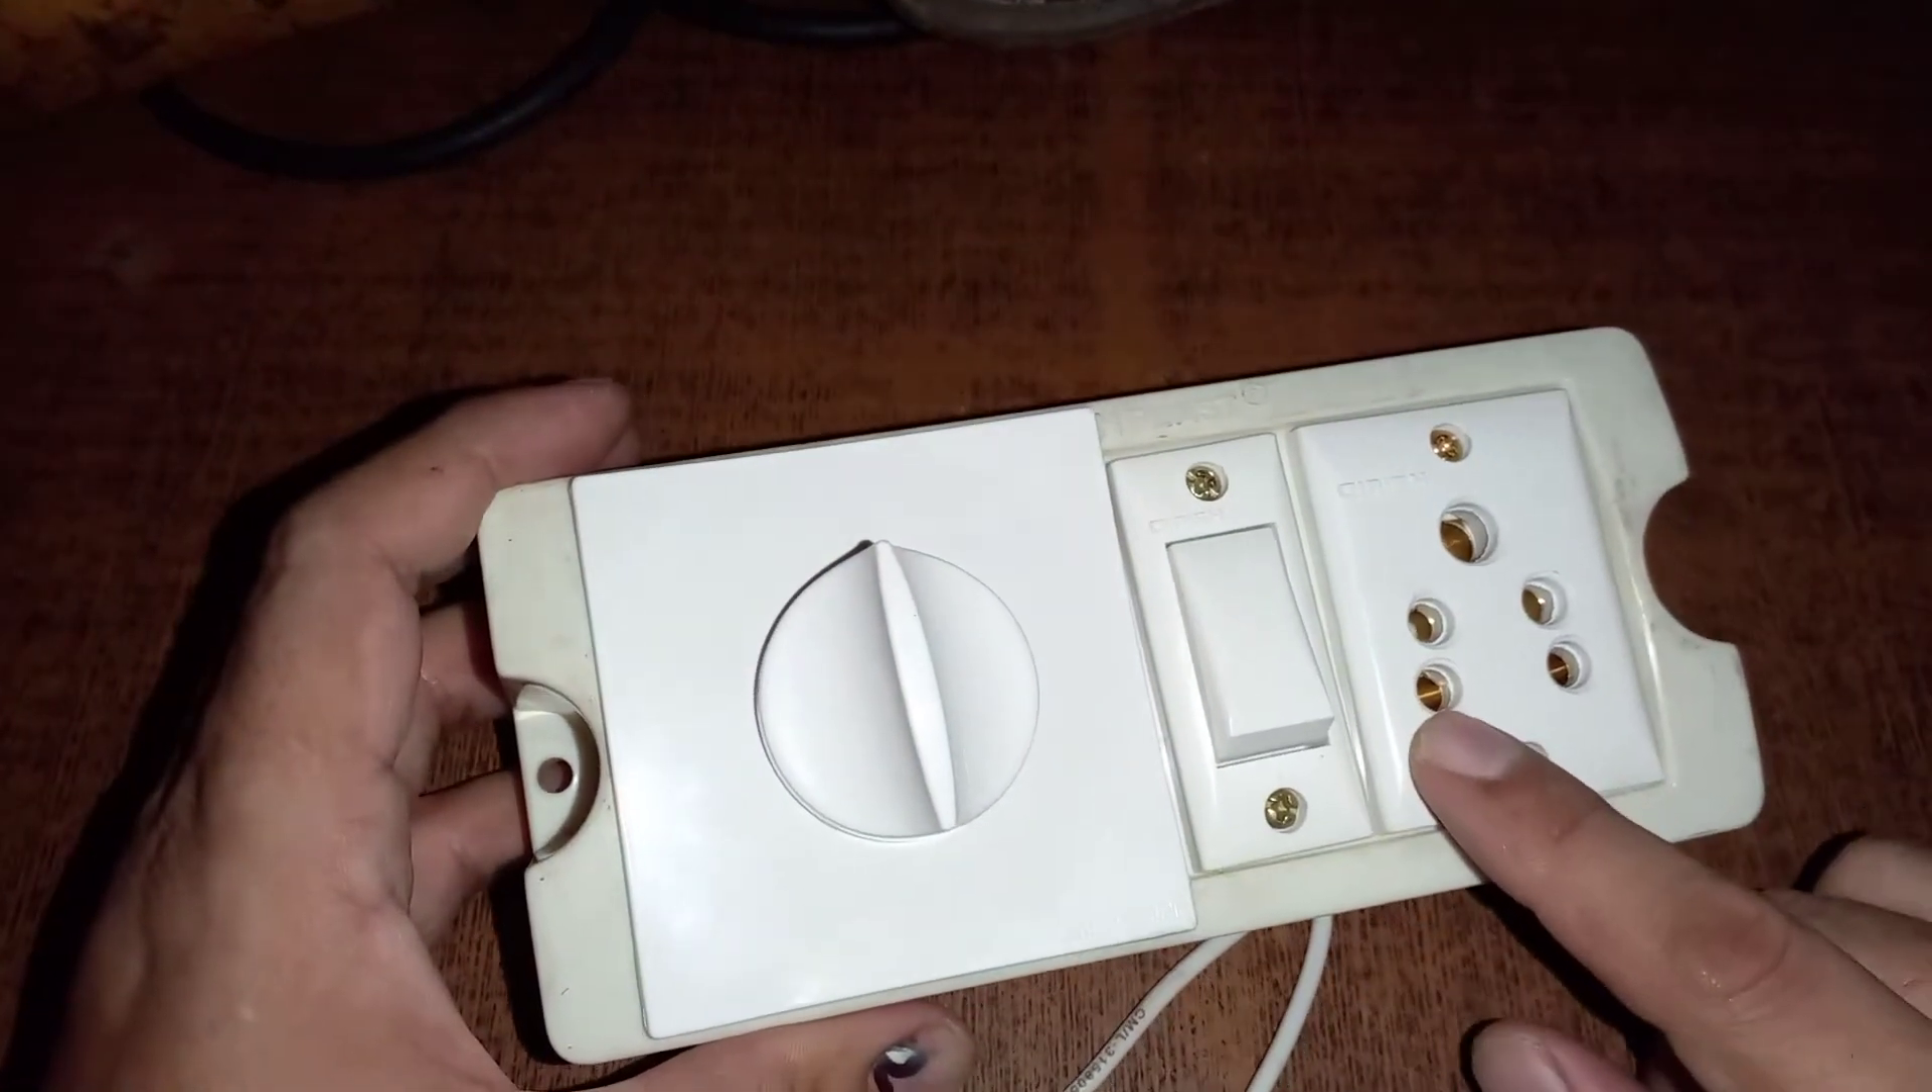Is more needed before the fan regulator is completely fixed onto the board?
No.